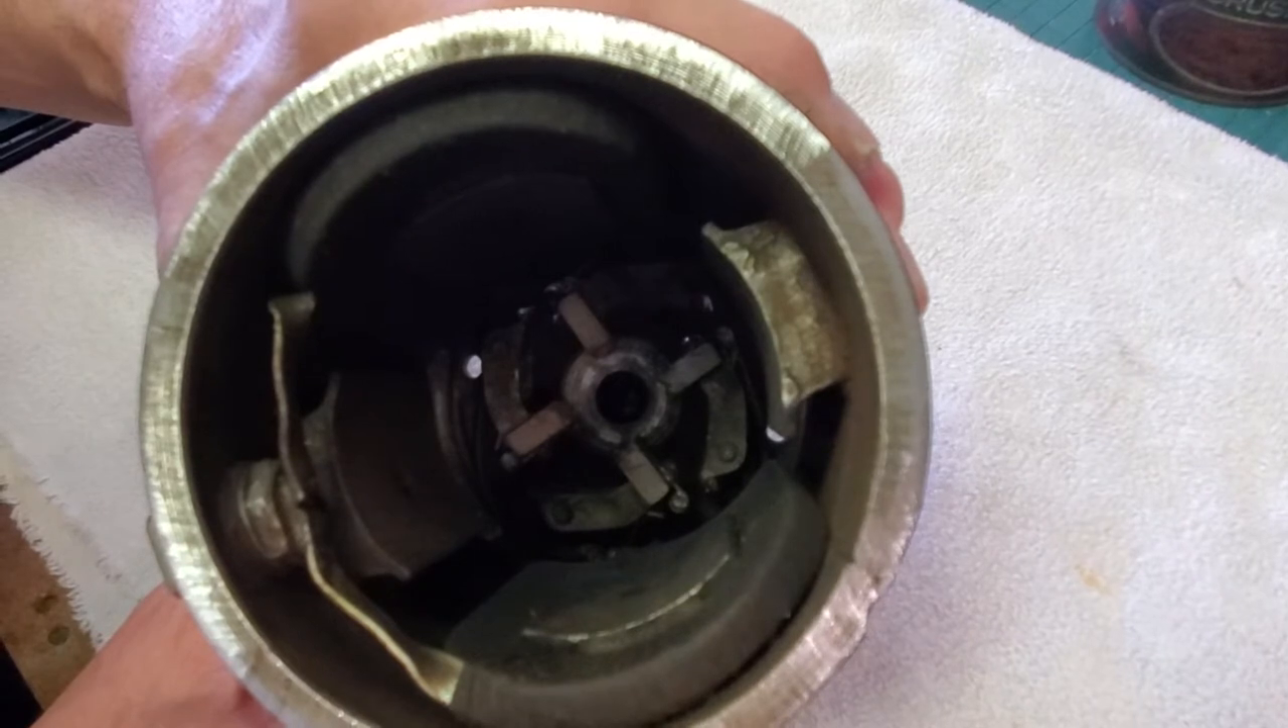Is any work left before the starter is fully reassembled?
Yes.